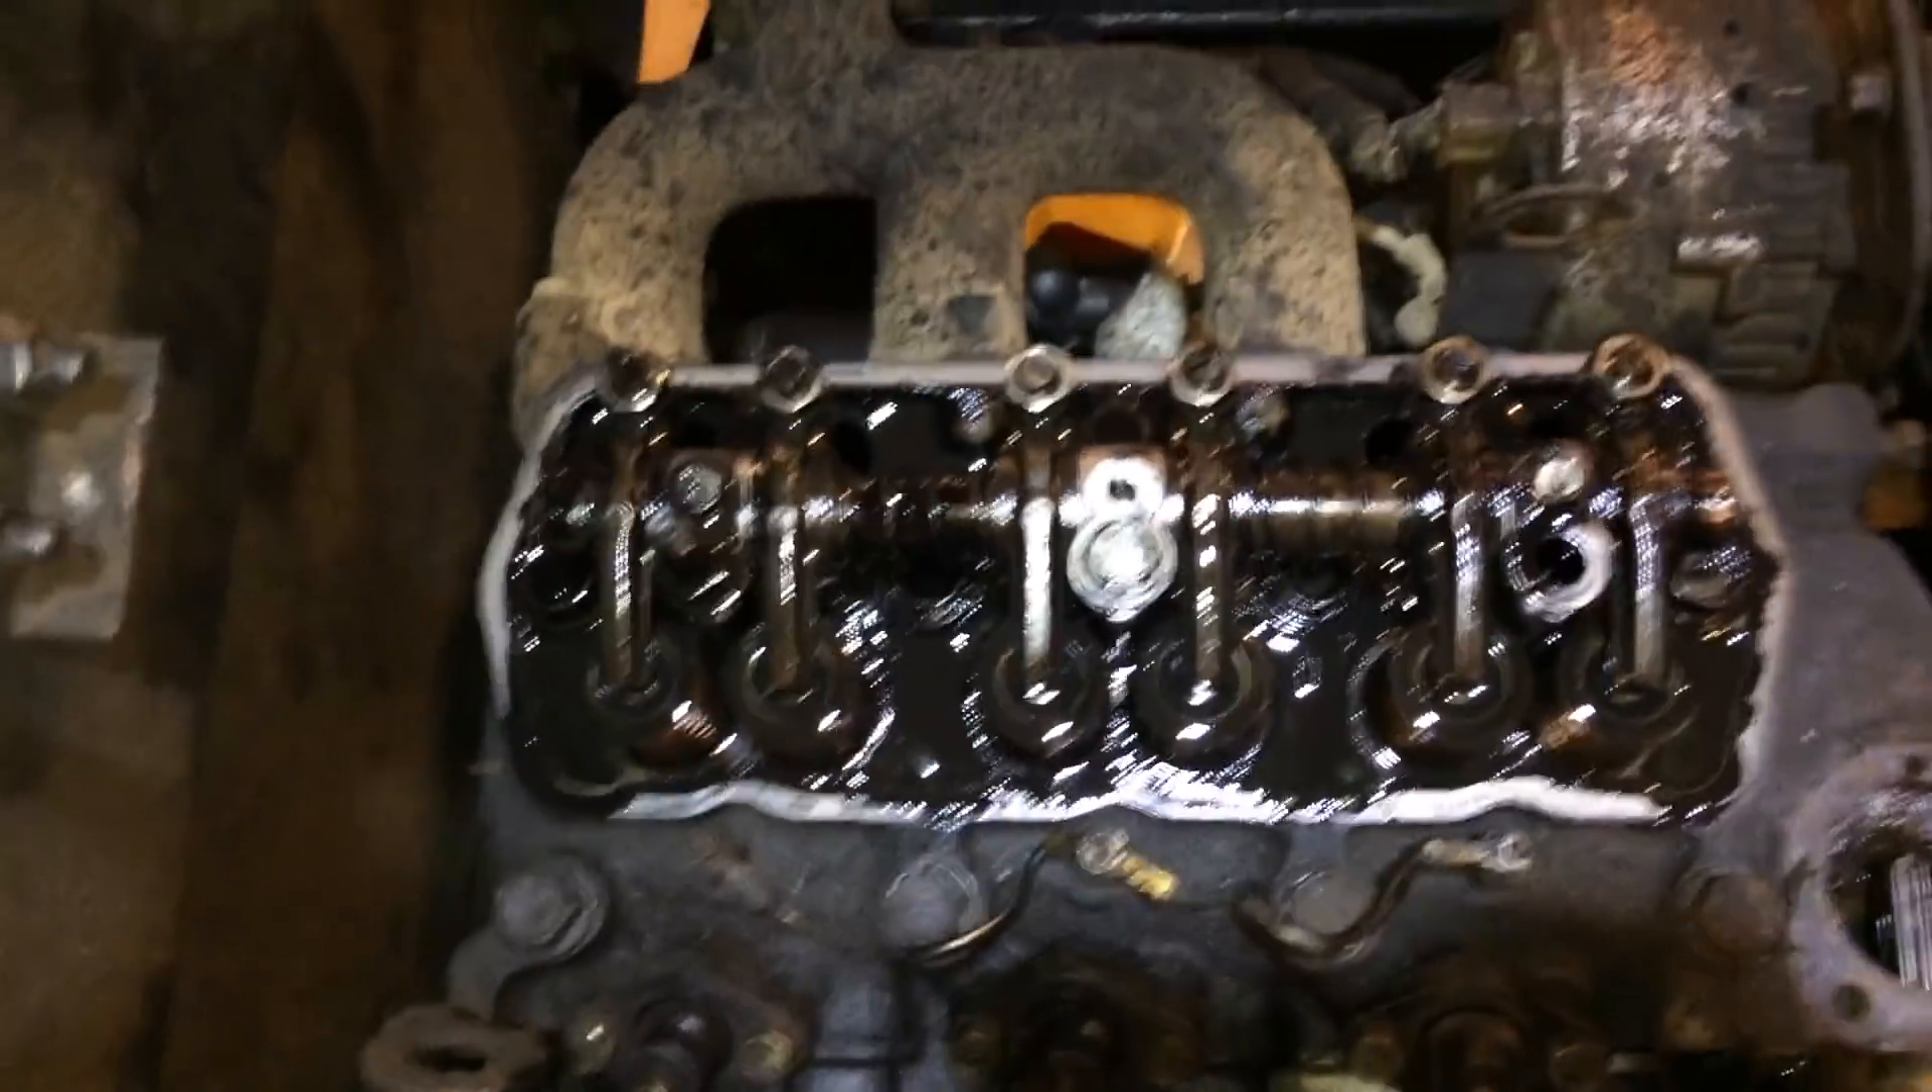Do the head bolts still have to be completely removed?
Yes.